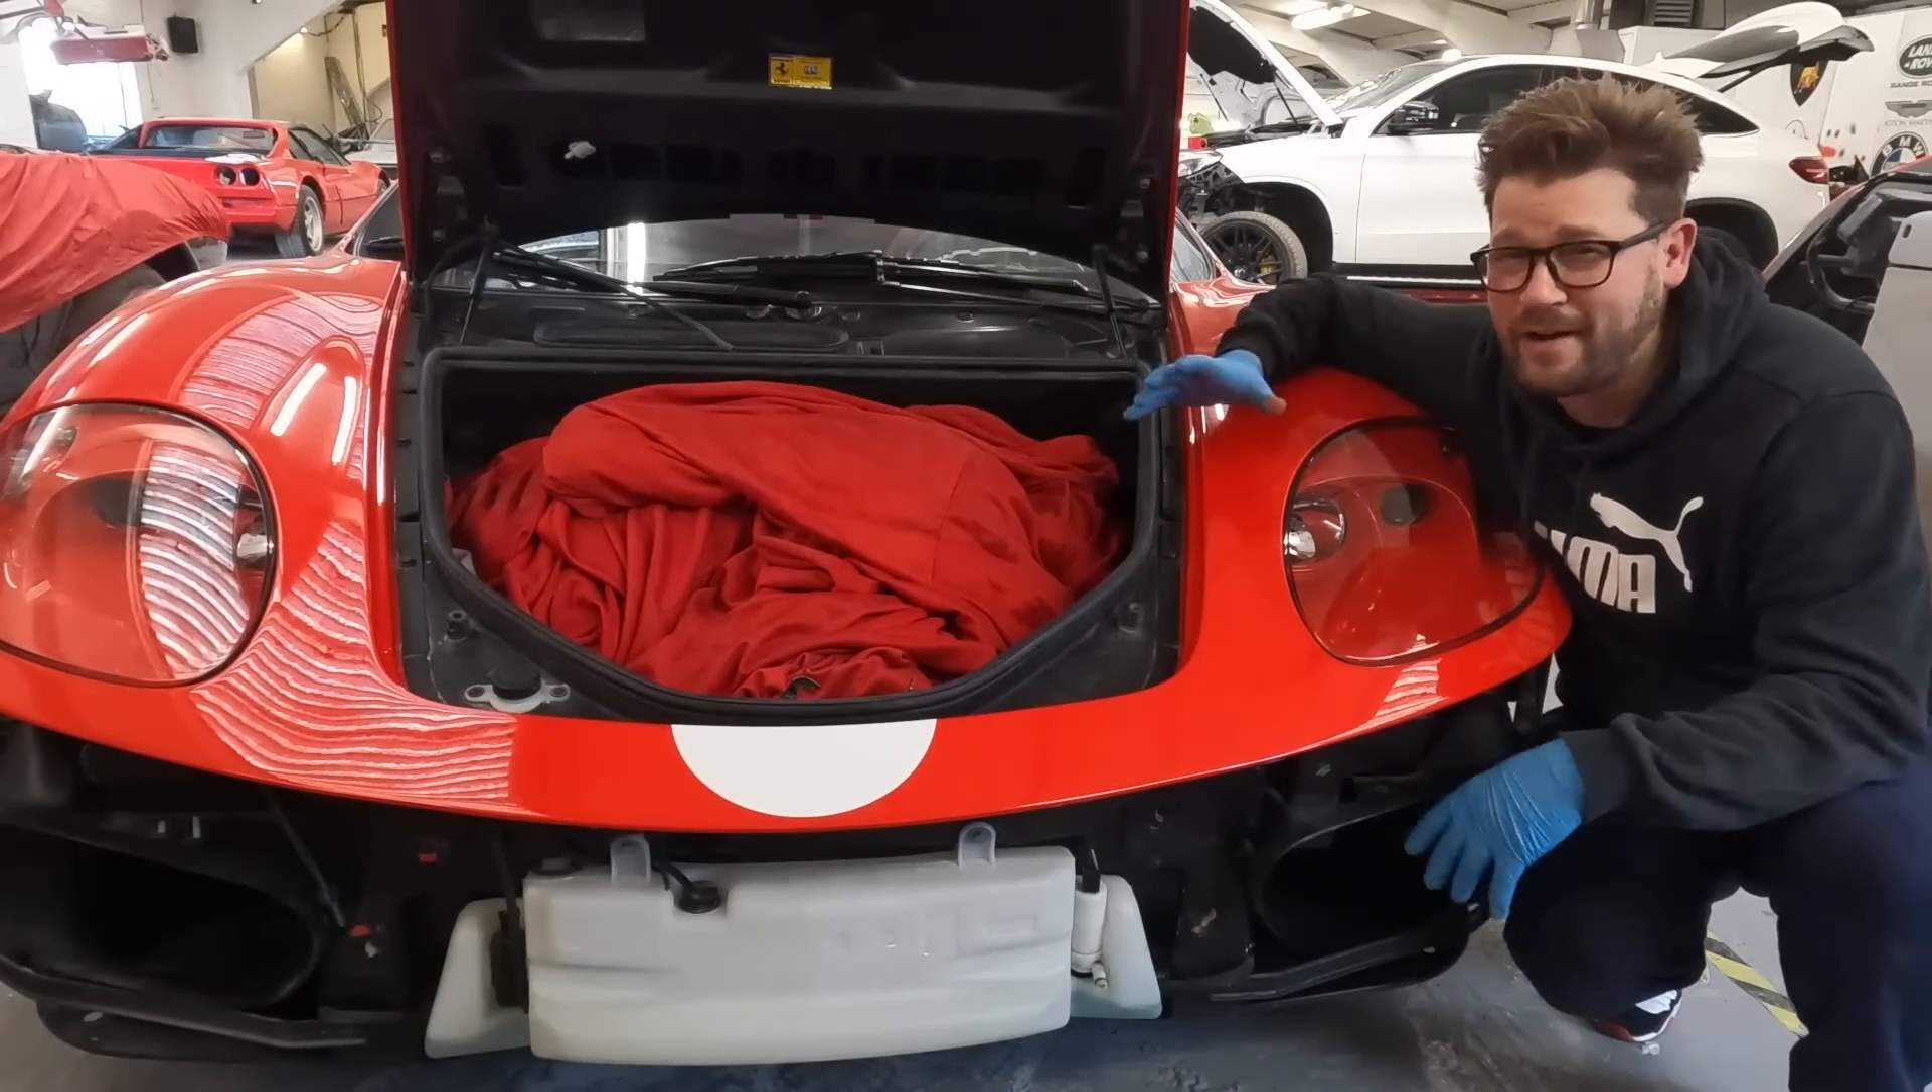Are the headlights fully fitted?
Yes.